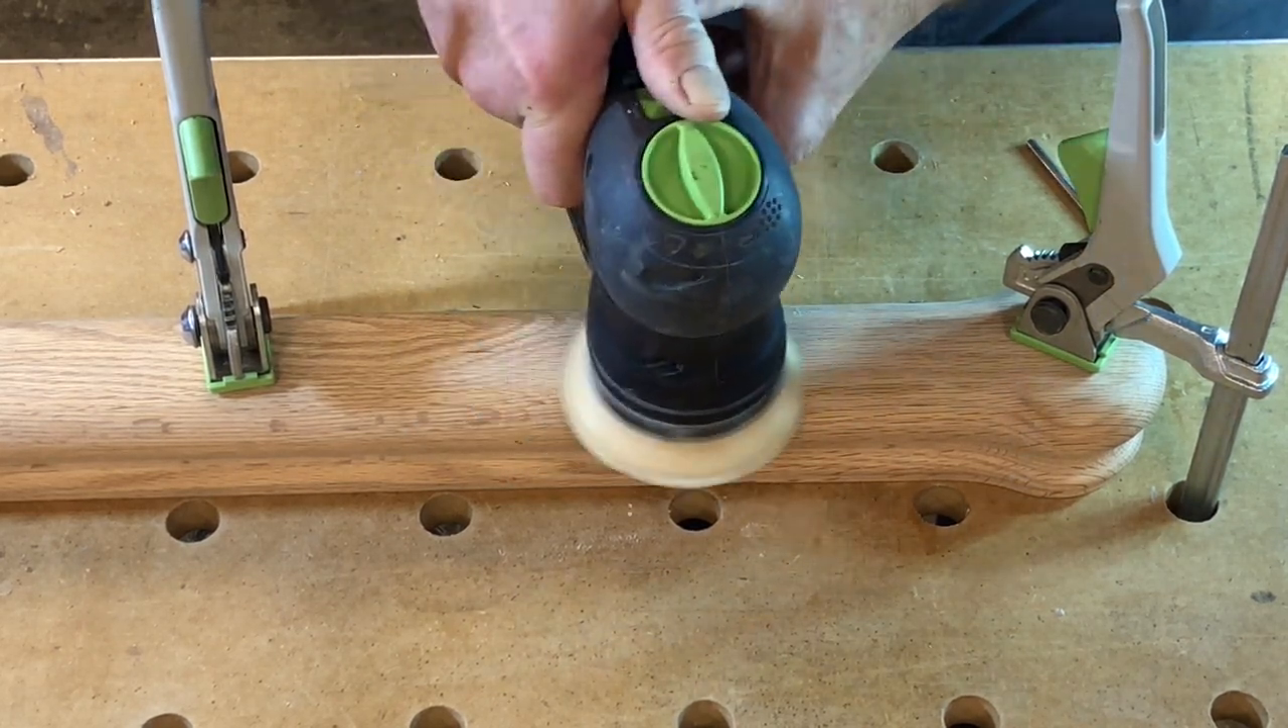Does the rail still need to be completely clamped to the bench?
No.